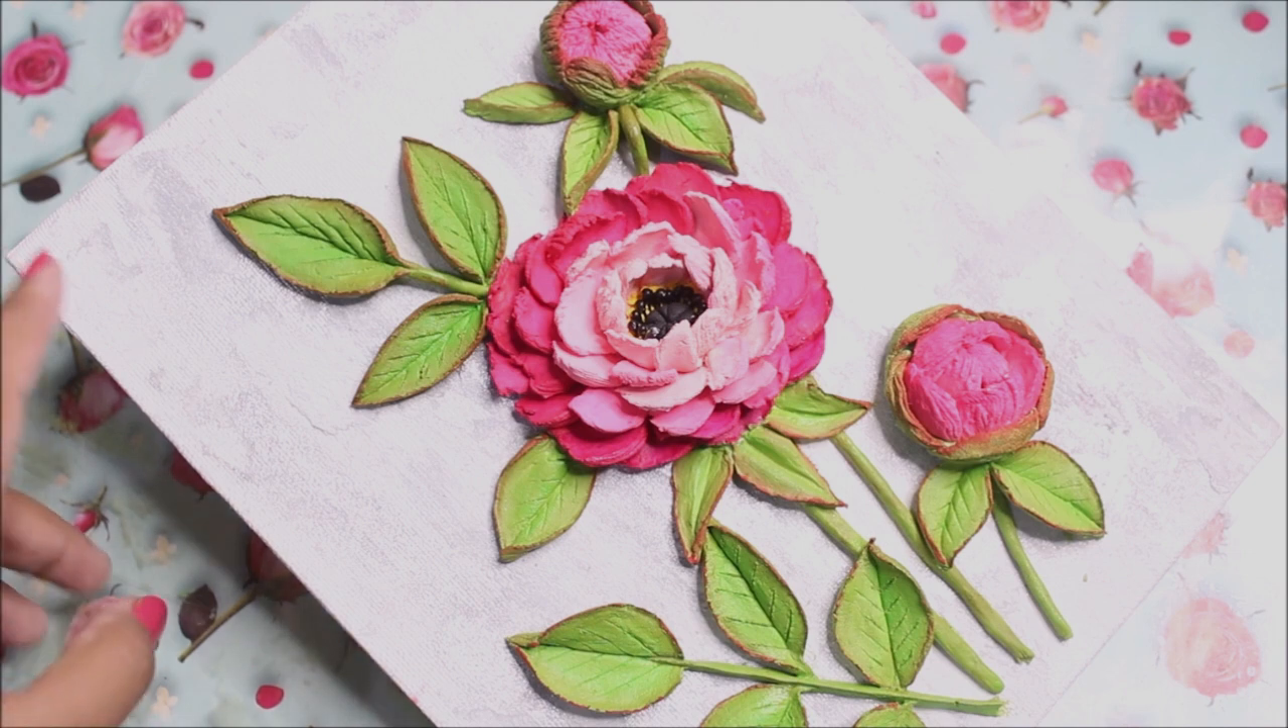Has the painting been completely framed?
No.